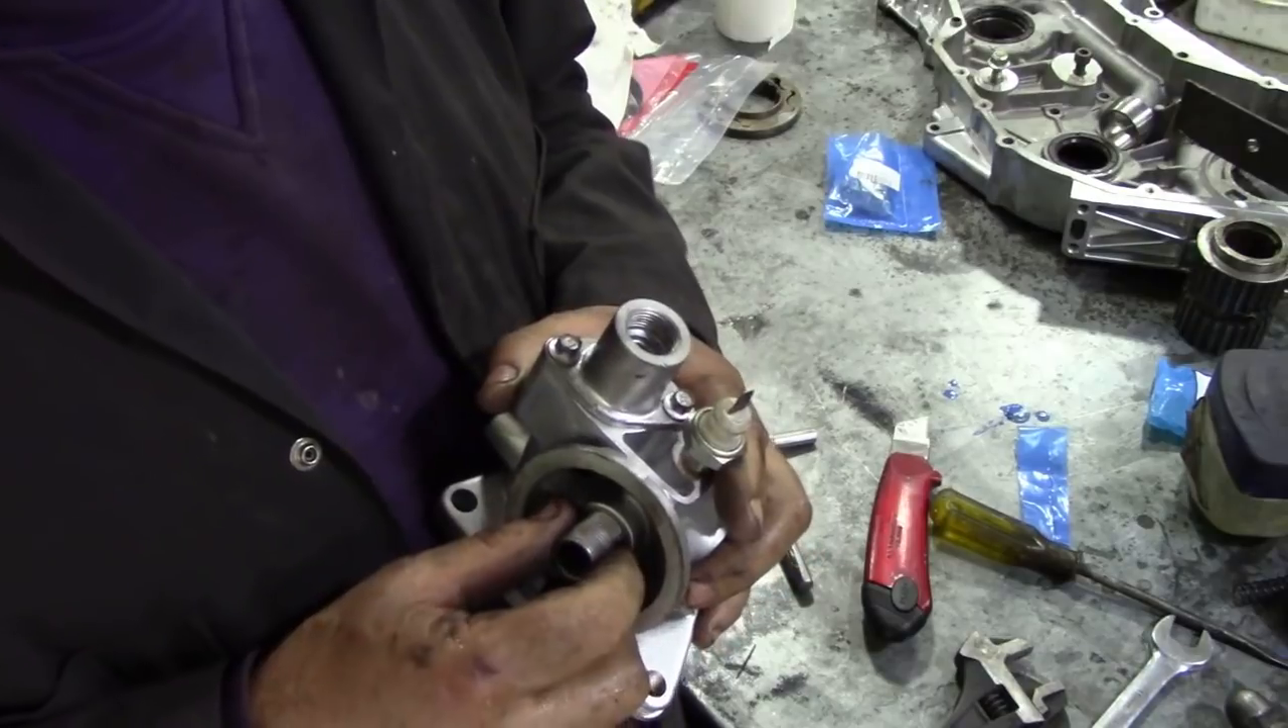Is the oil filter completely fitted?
No.